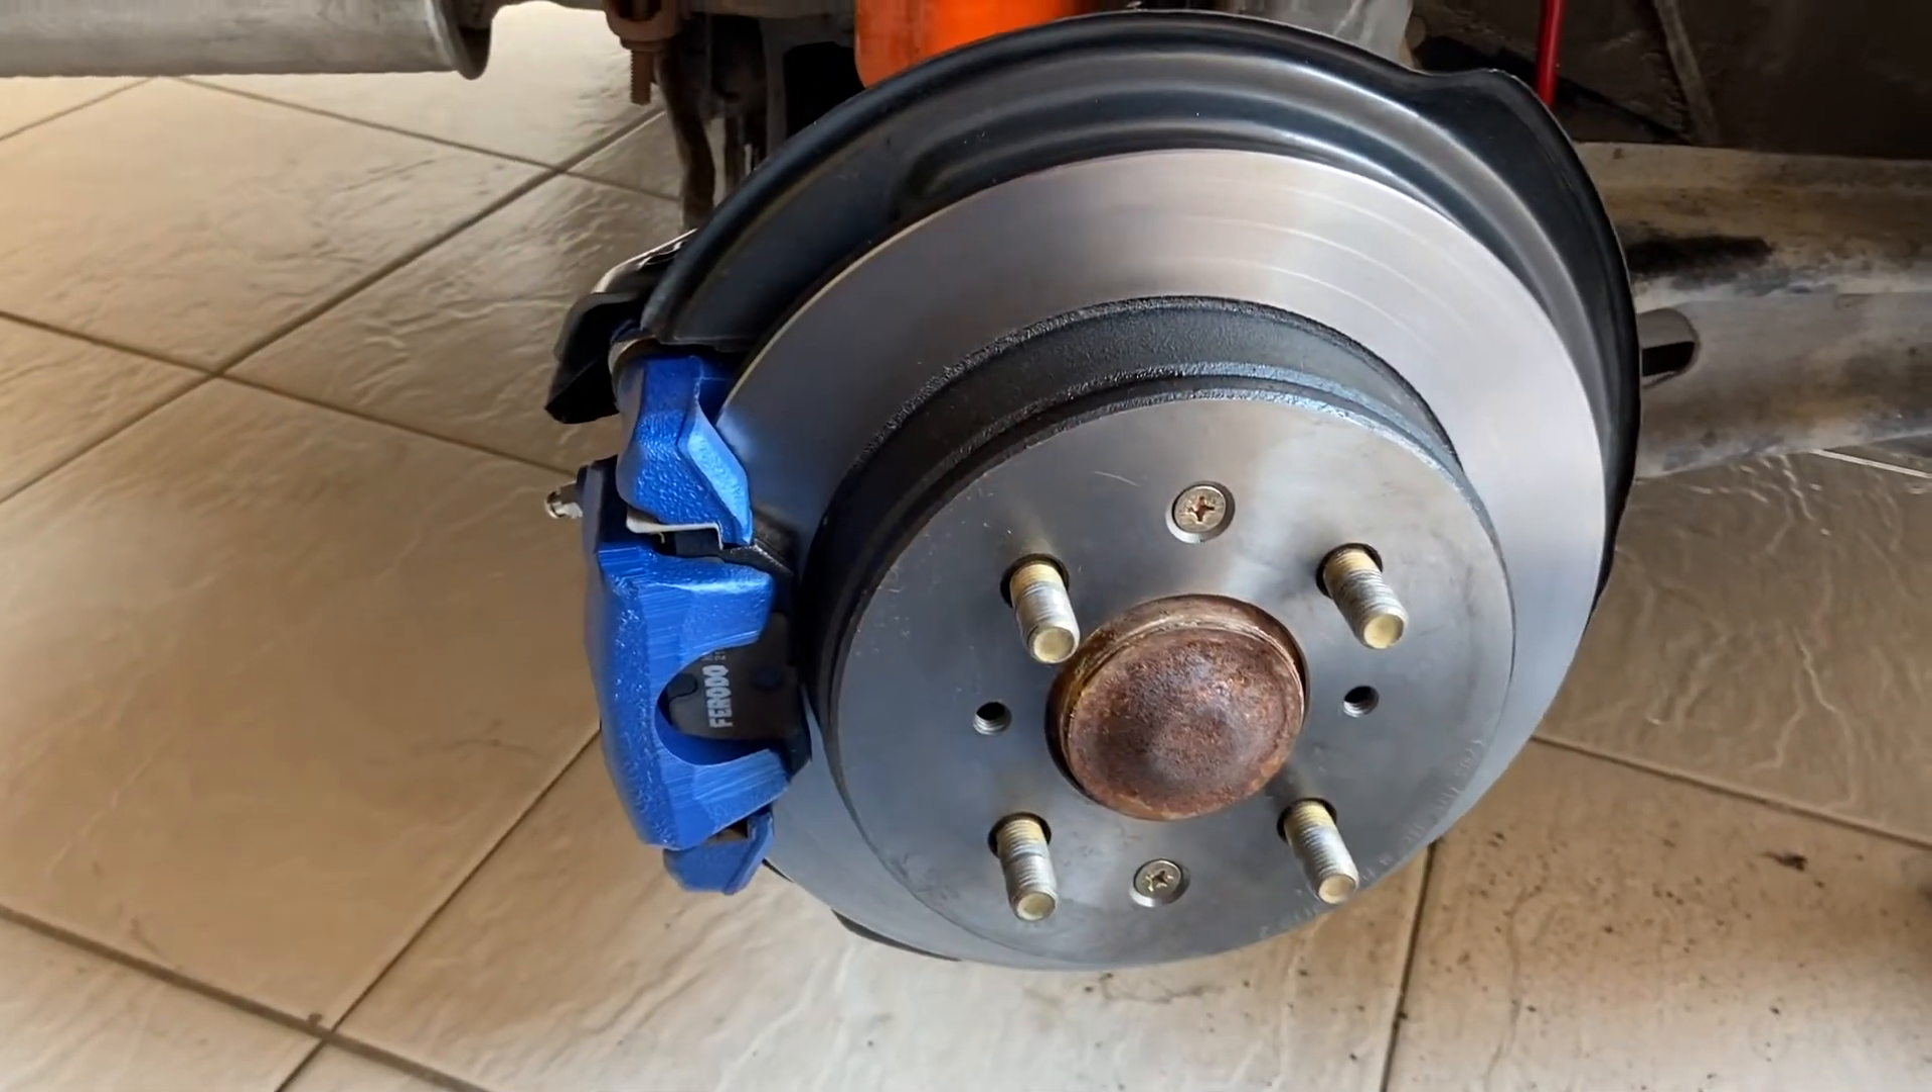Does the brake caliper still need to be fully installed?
No.